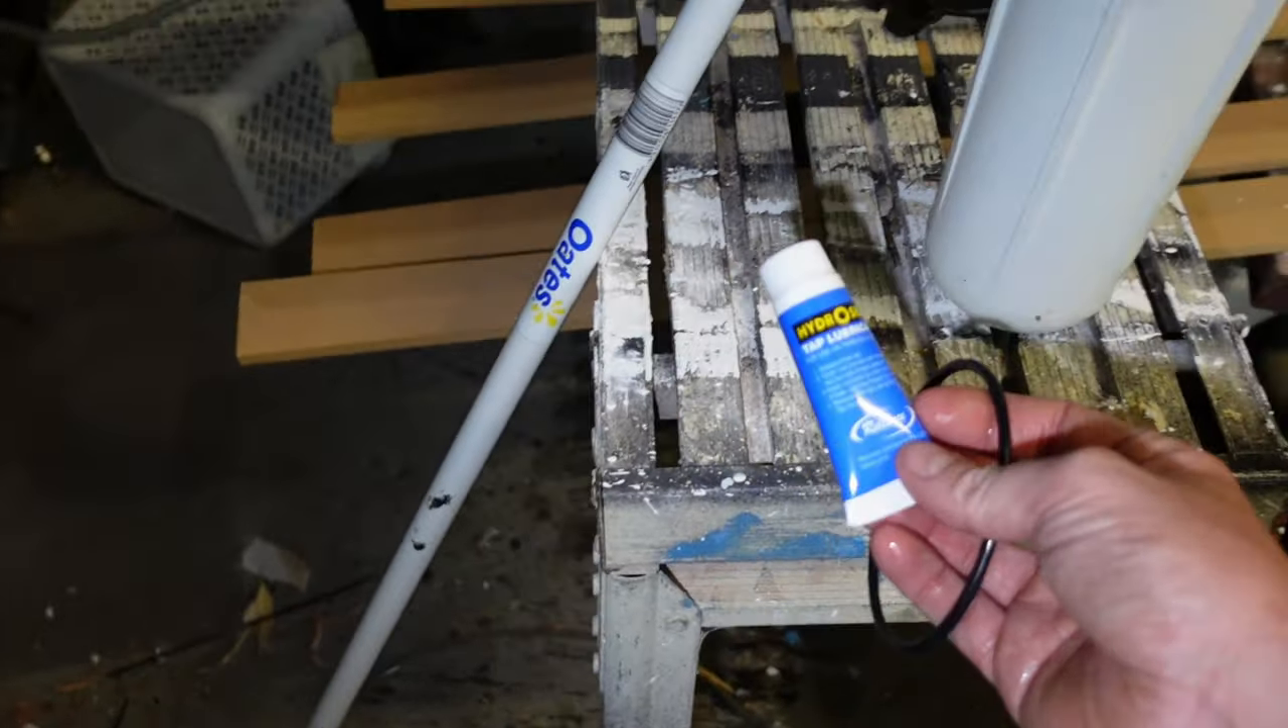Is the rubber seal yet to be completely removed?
No.